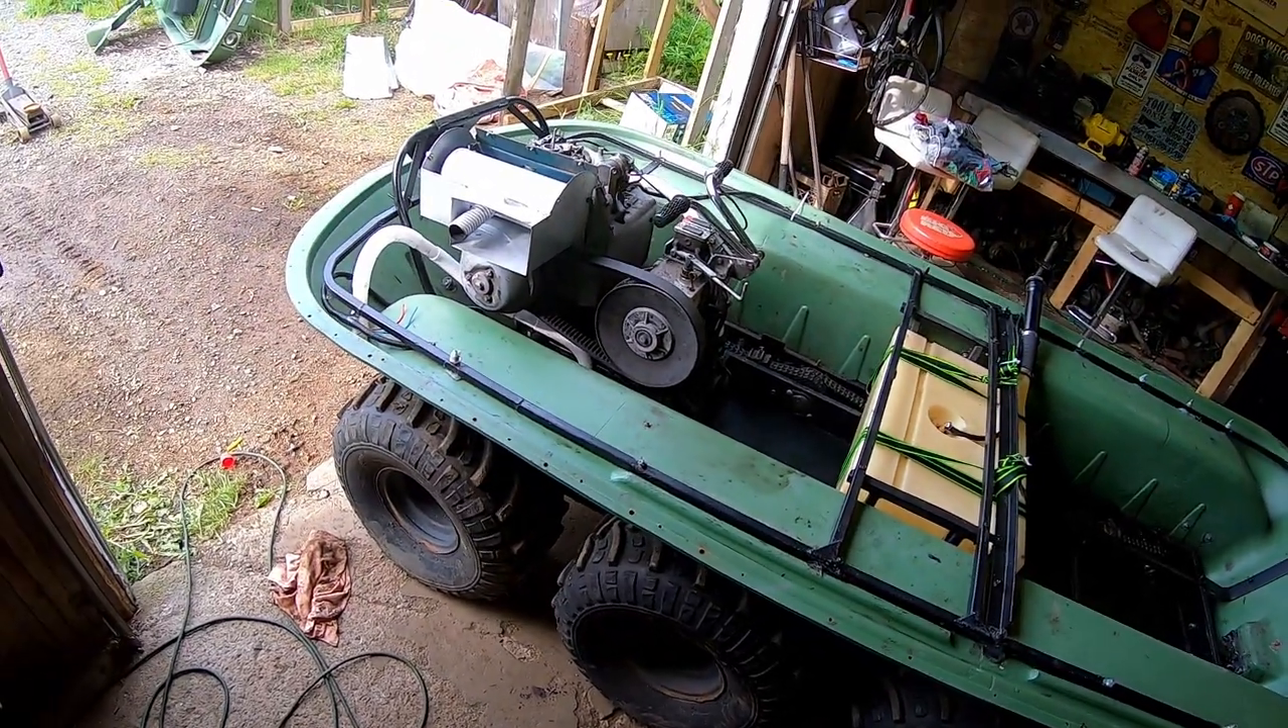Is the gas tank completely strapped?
Yes.